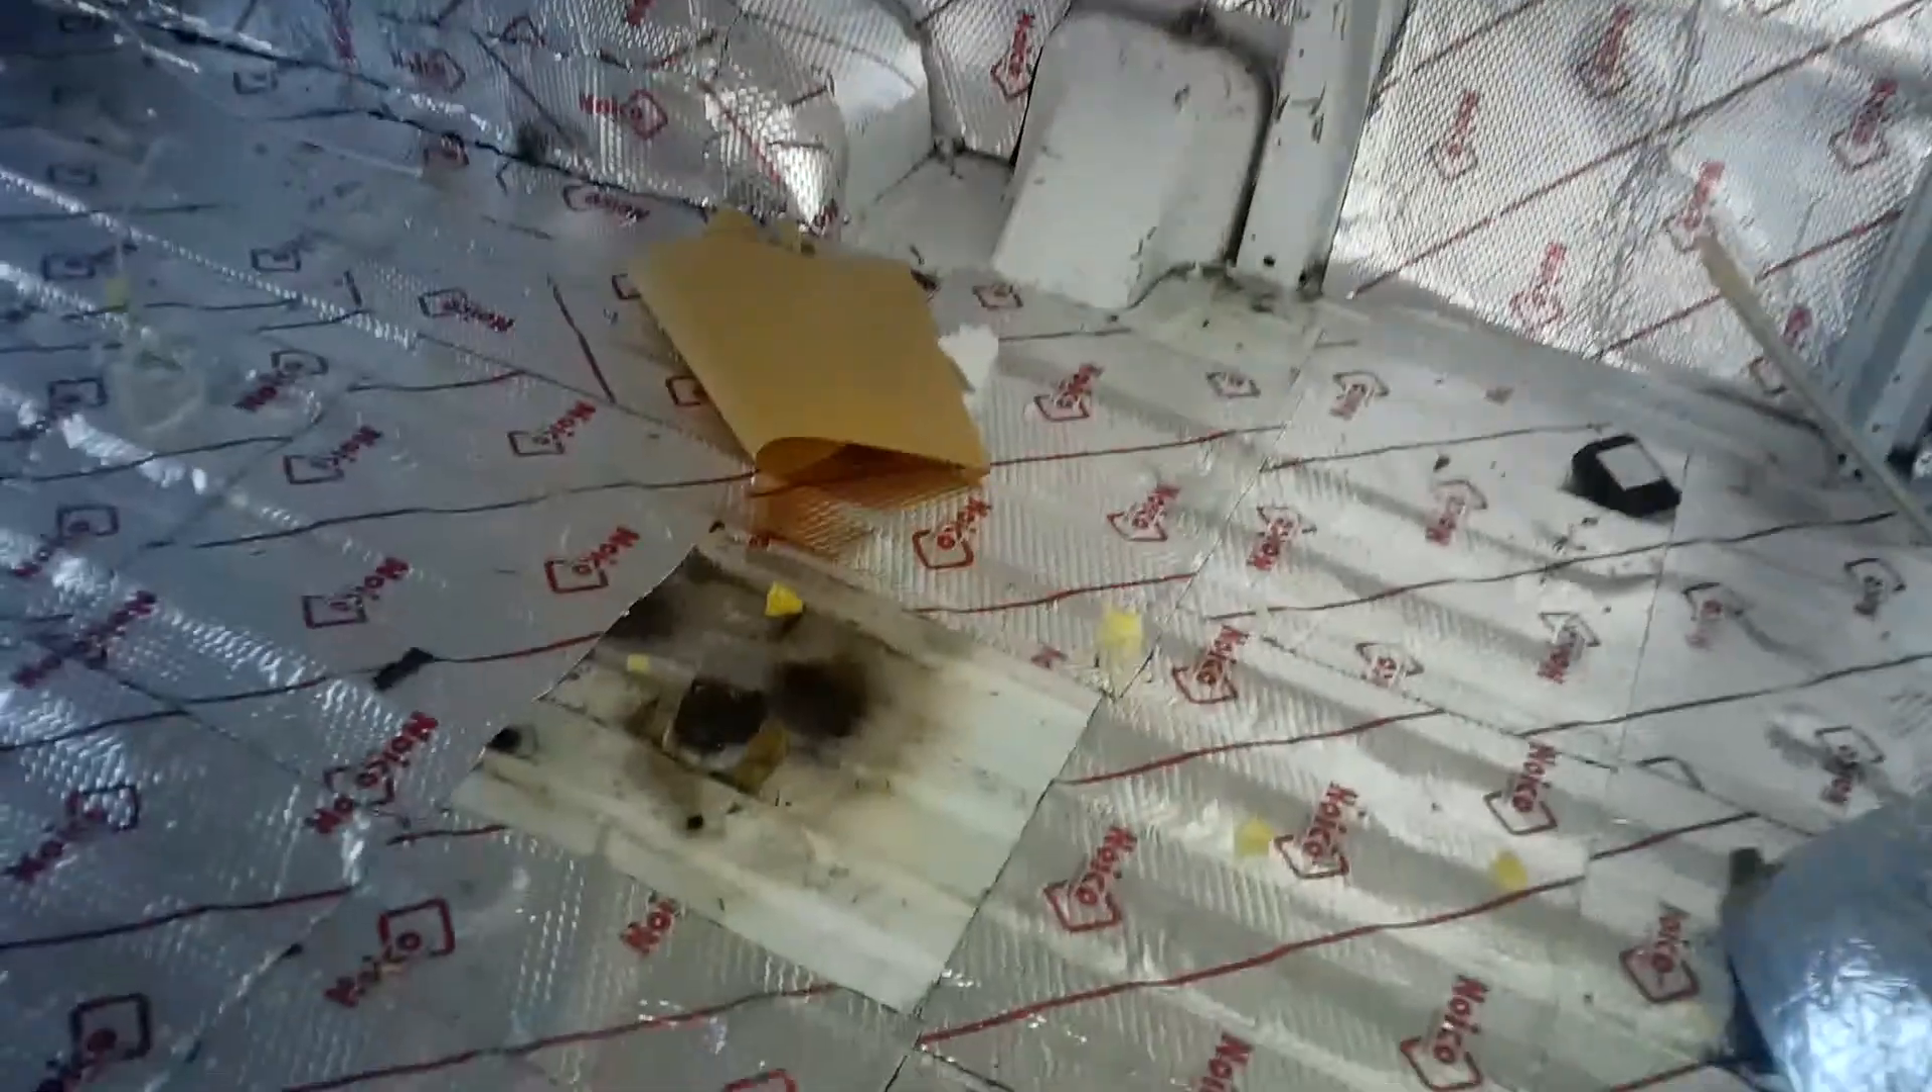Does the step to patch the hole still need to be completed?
Yes.